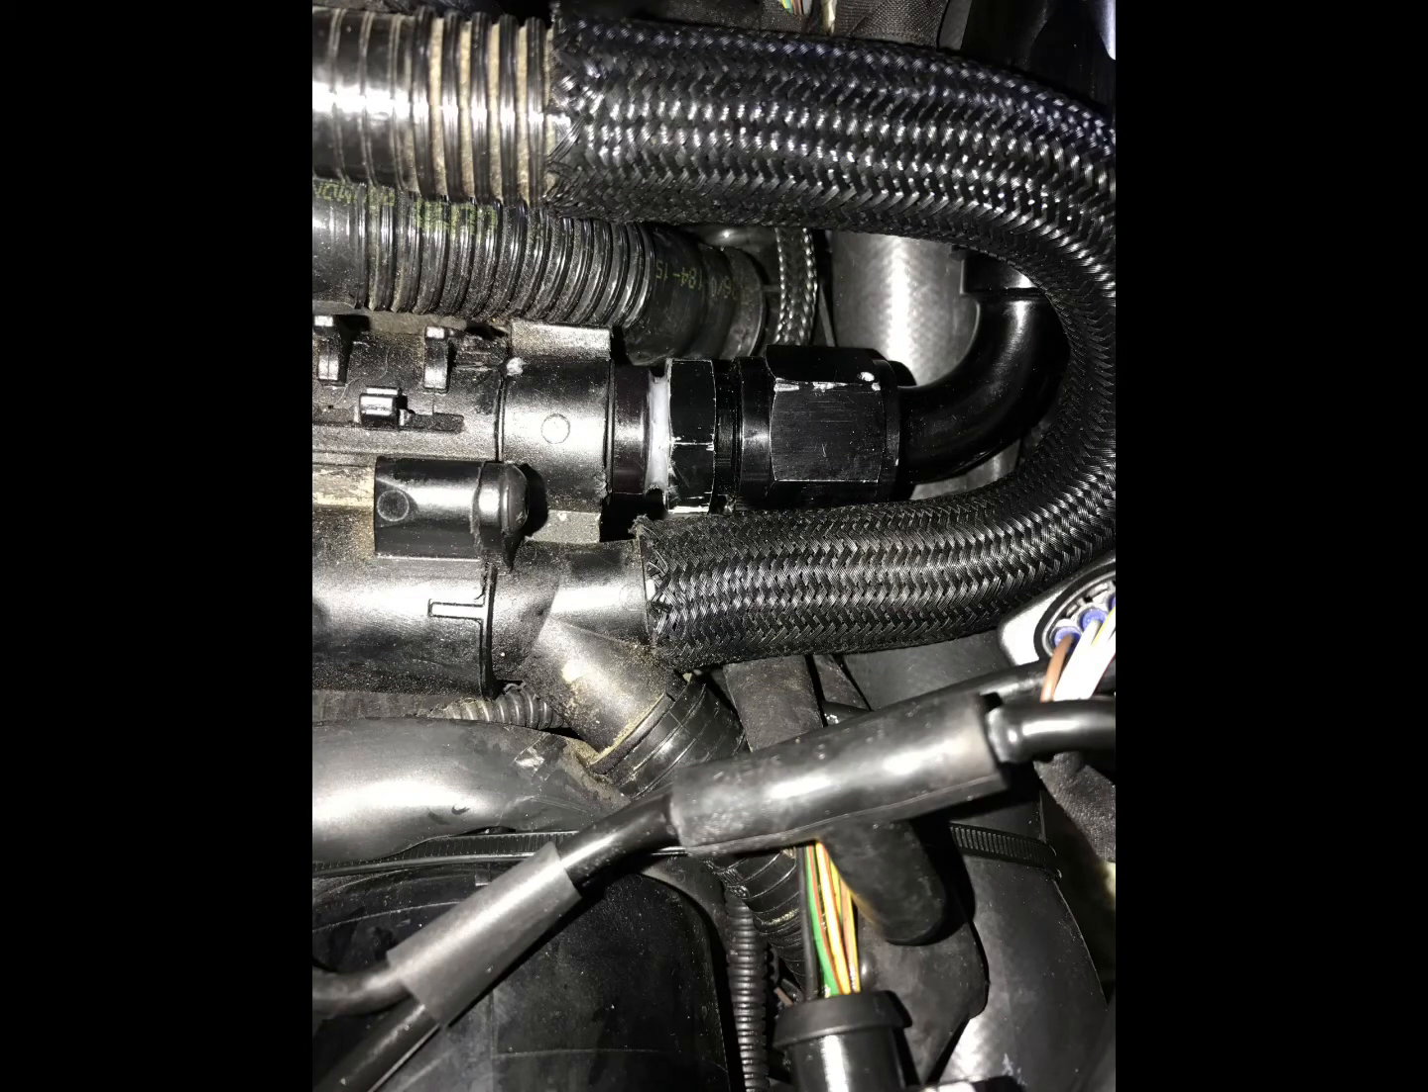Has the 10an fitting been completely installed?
Yes.